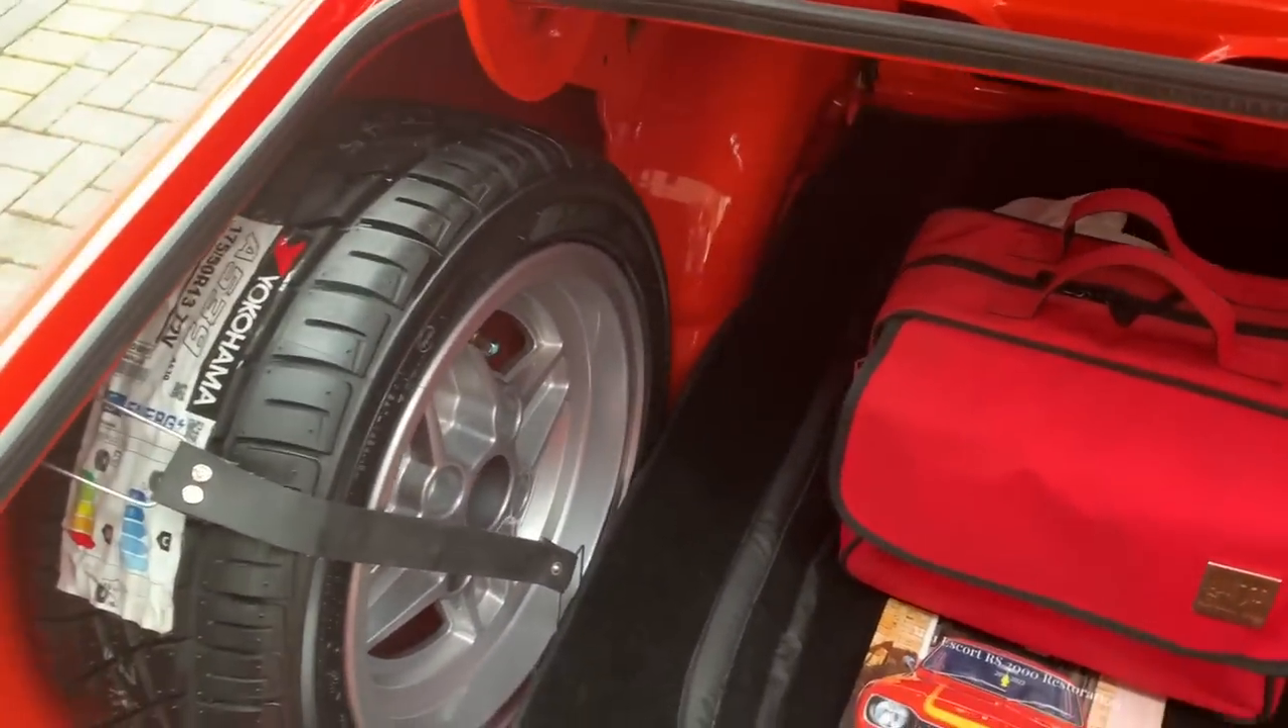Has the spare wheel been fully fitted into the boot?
Yes.